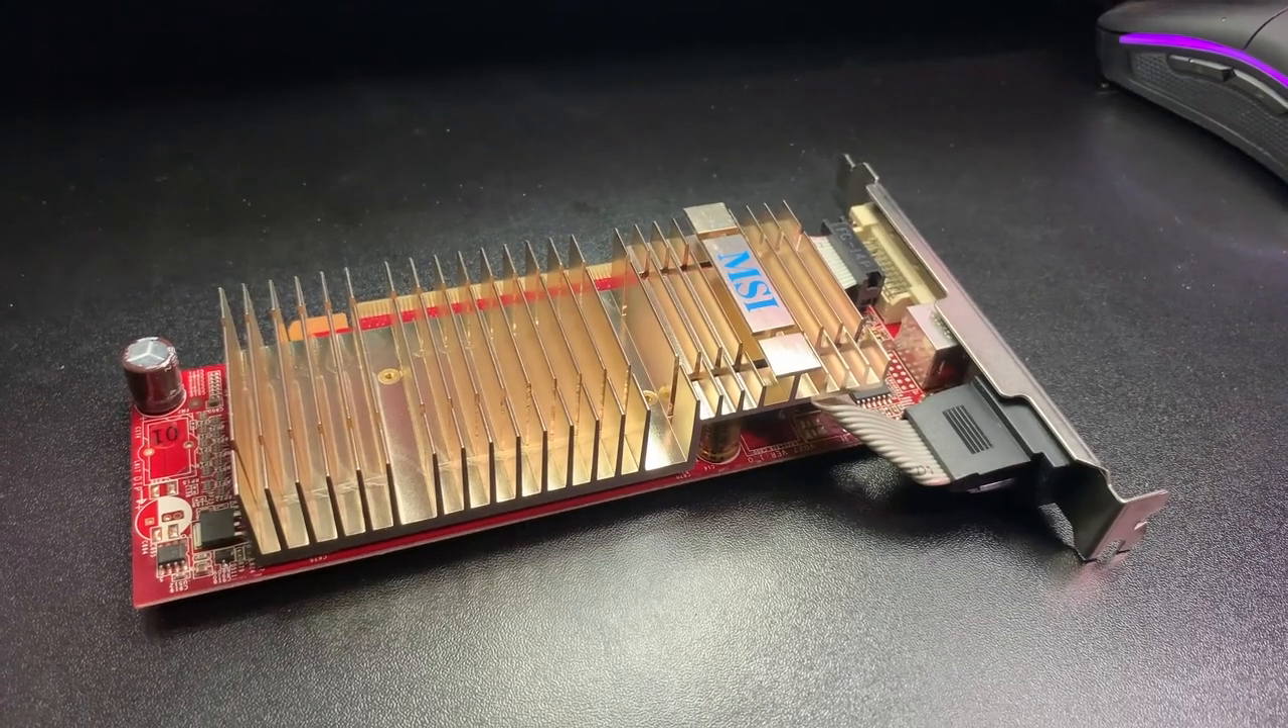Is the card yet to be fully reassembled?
No.